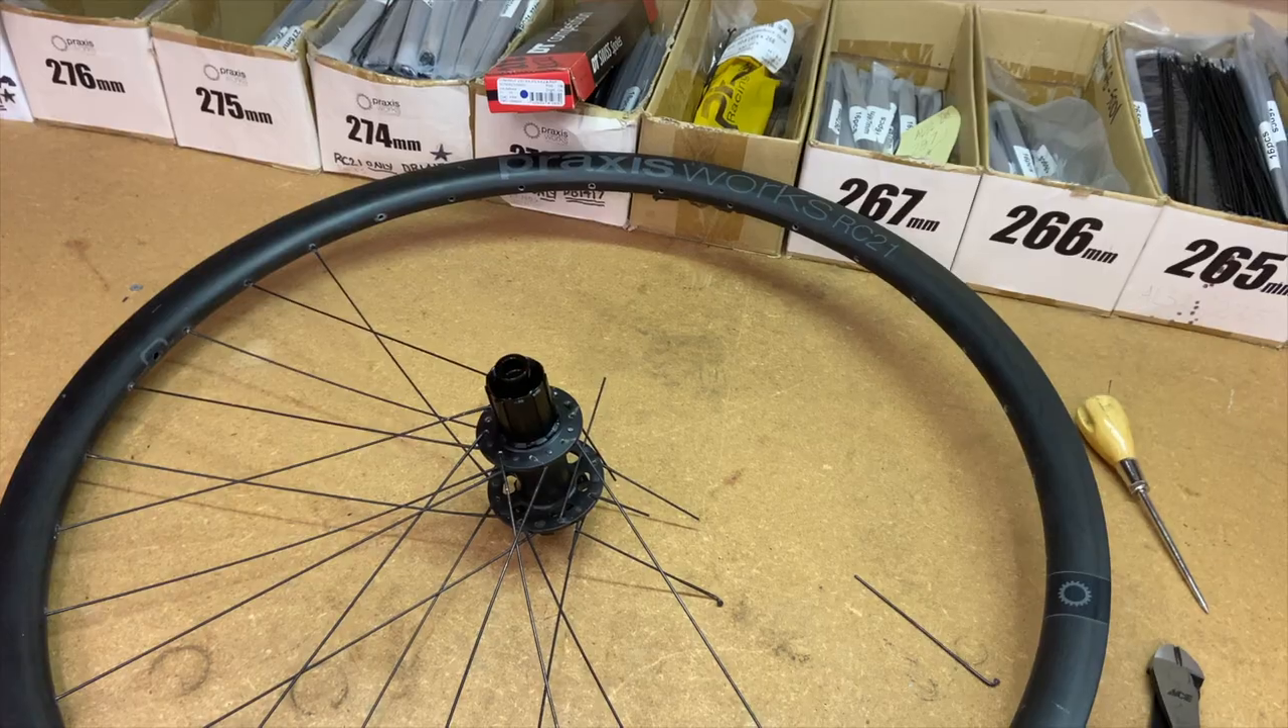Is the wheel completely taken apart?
No.